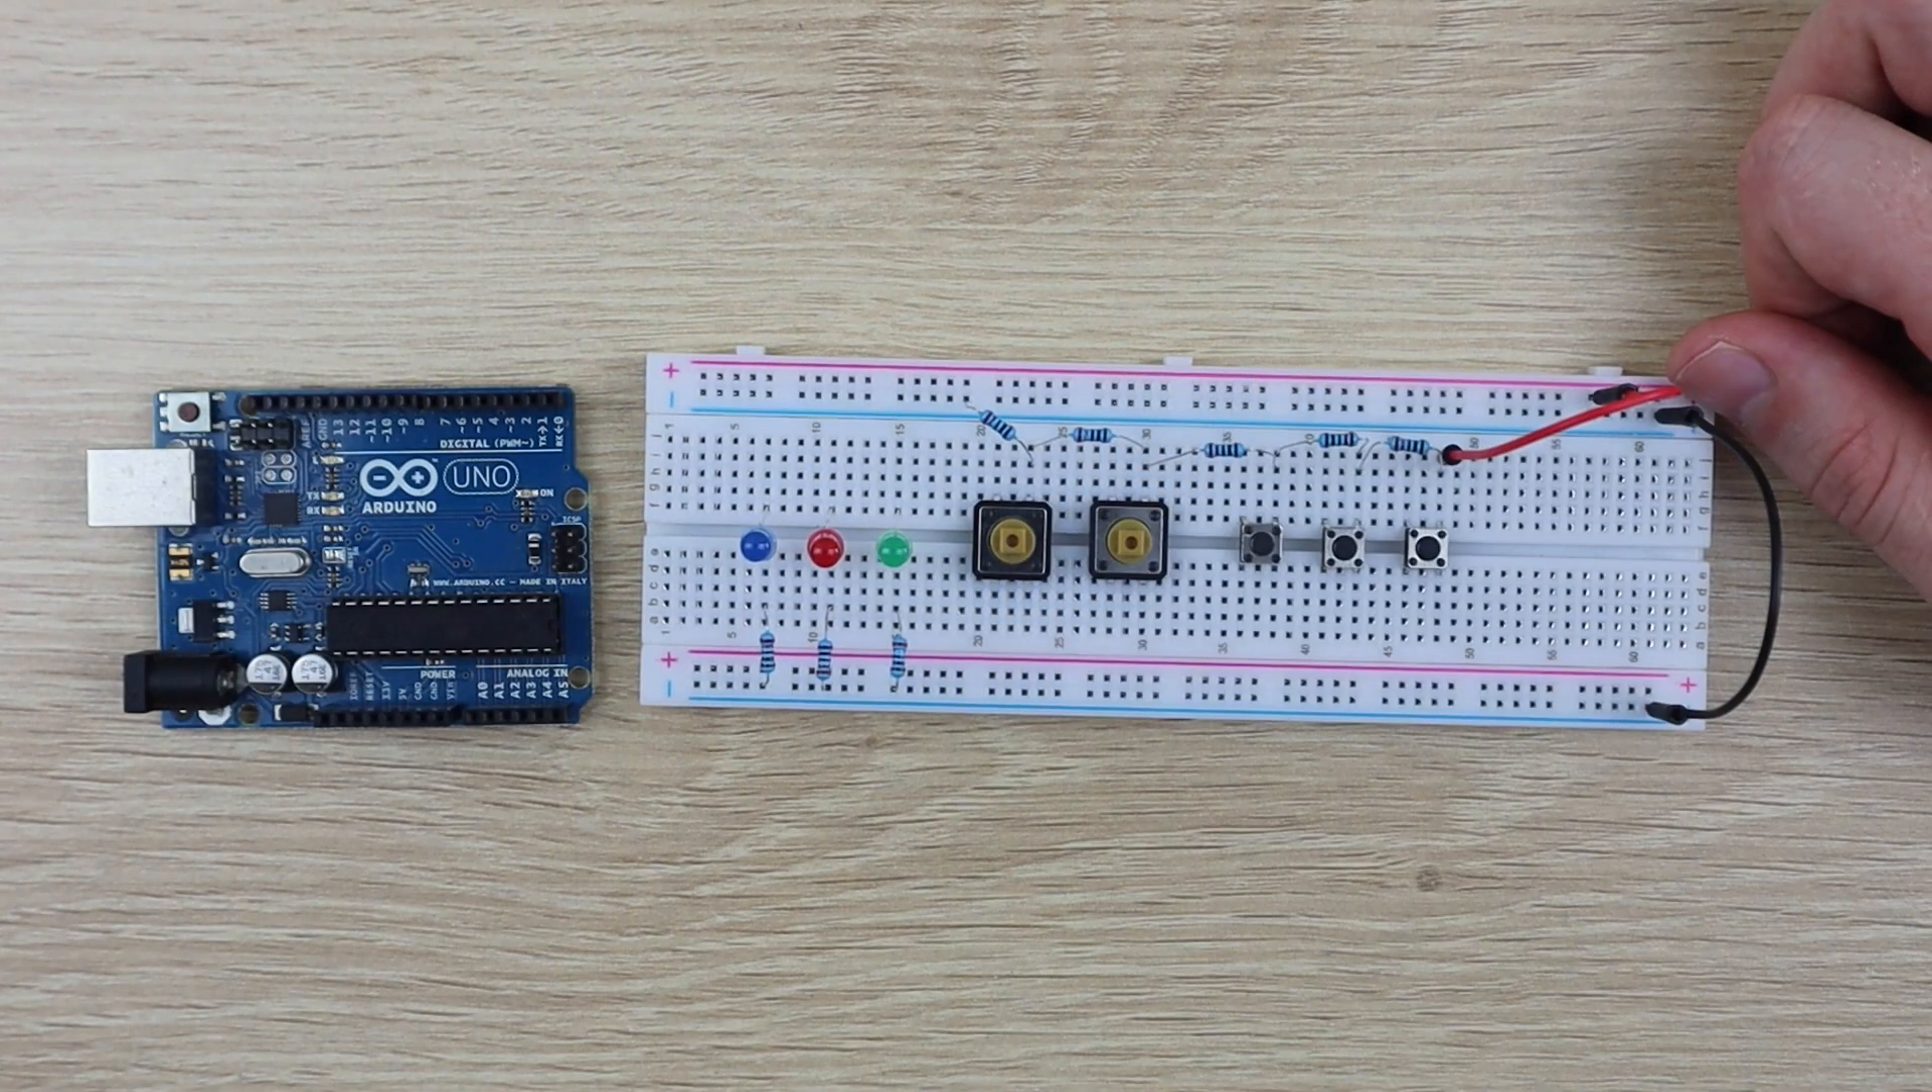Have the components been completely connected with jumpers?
No.